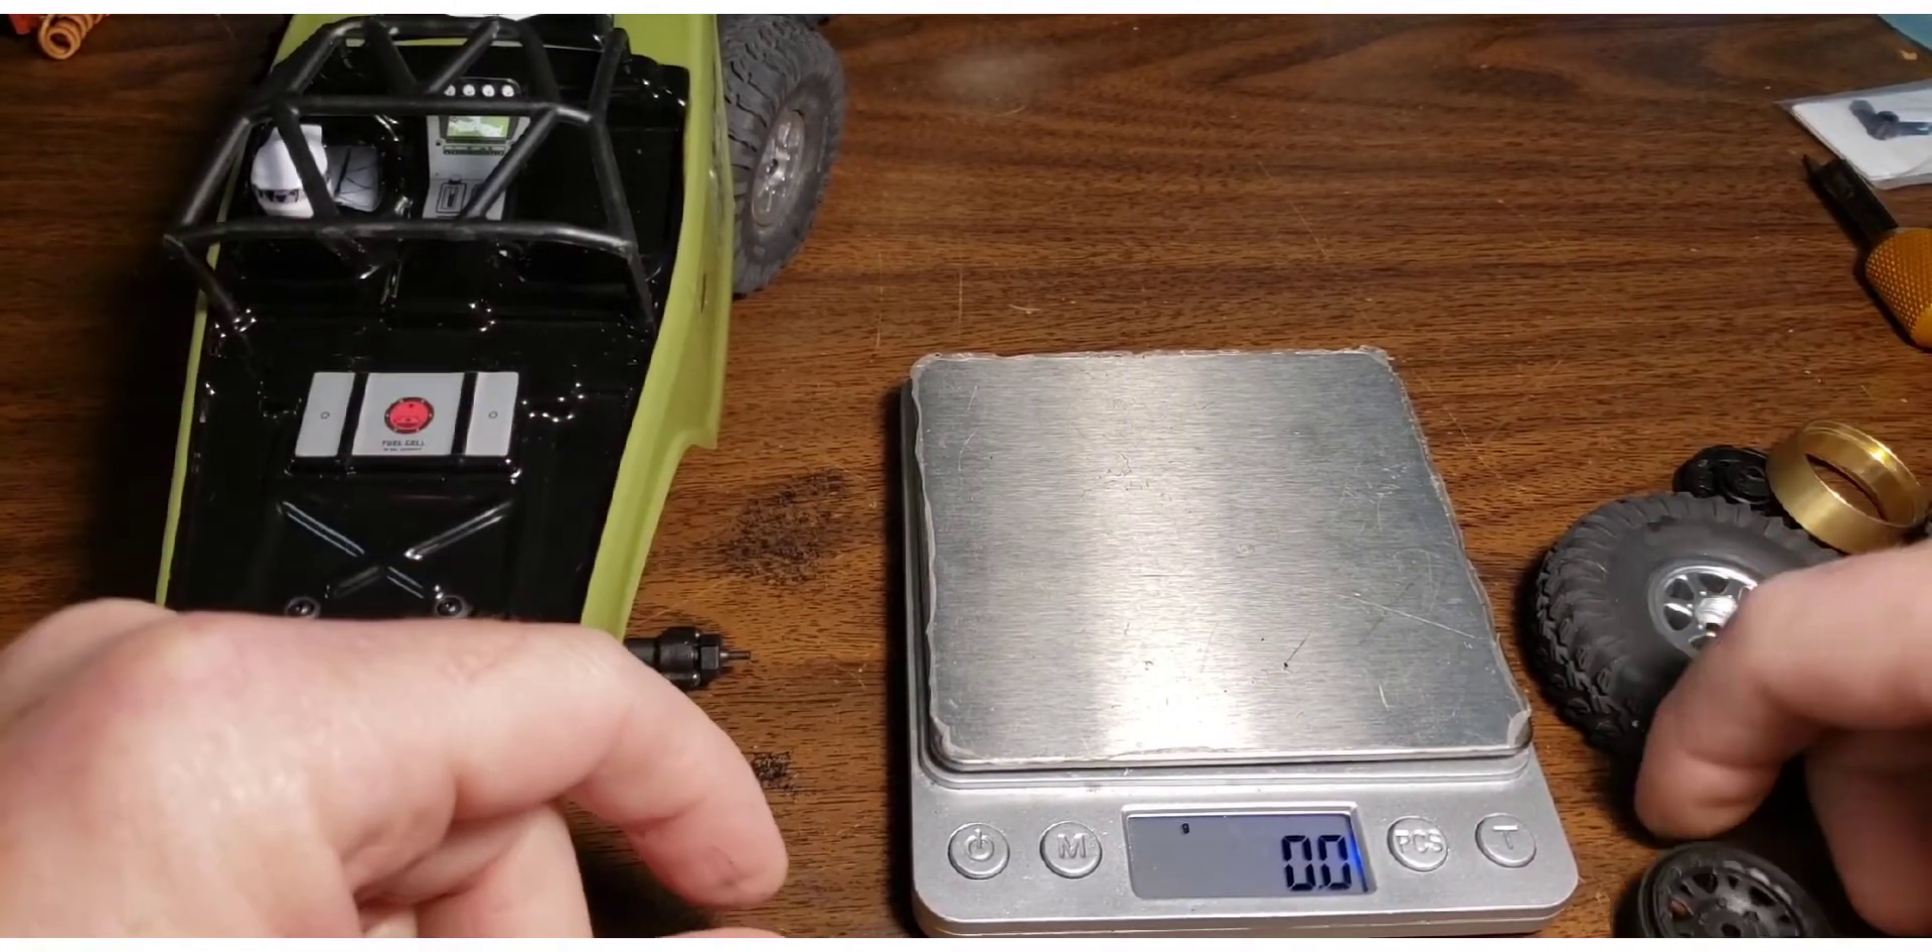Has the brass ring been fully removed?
Yes.